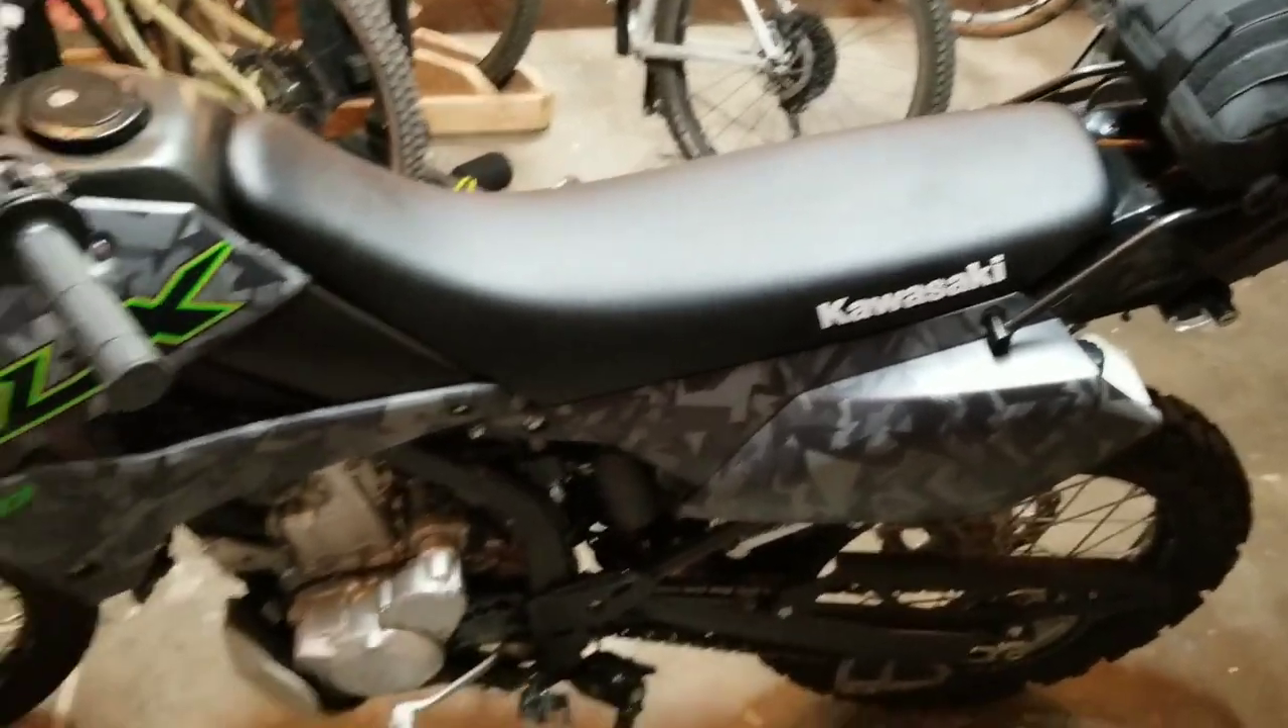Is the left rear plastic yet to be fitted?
No.